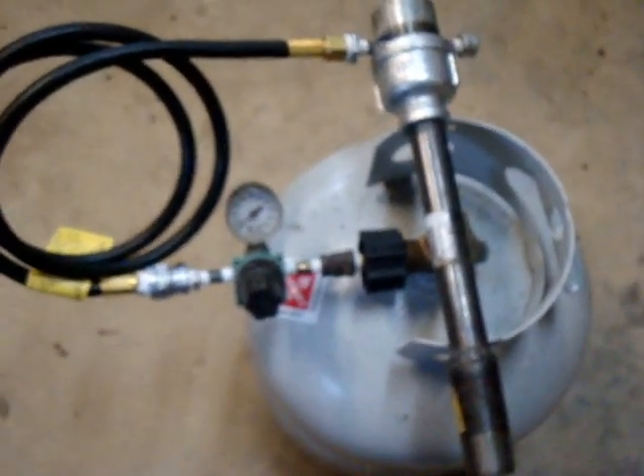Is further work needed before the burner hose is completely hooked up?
No.